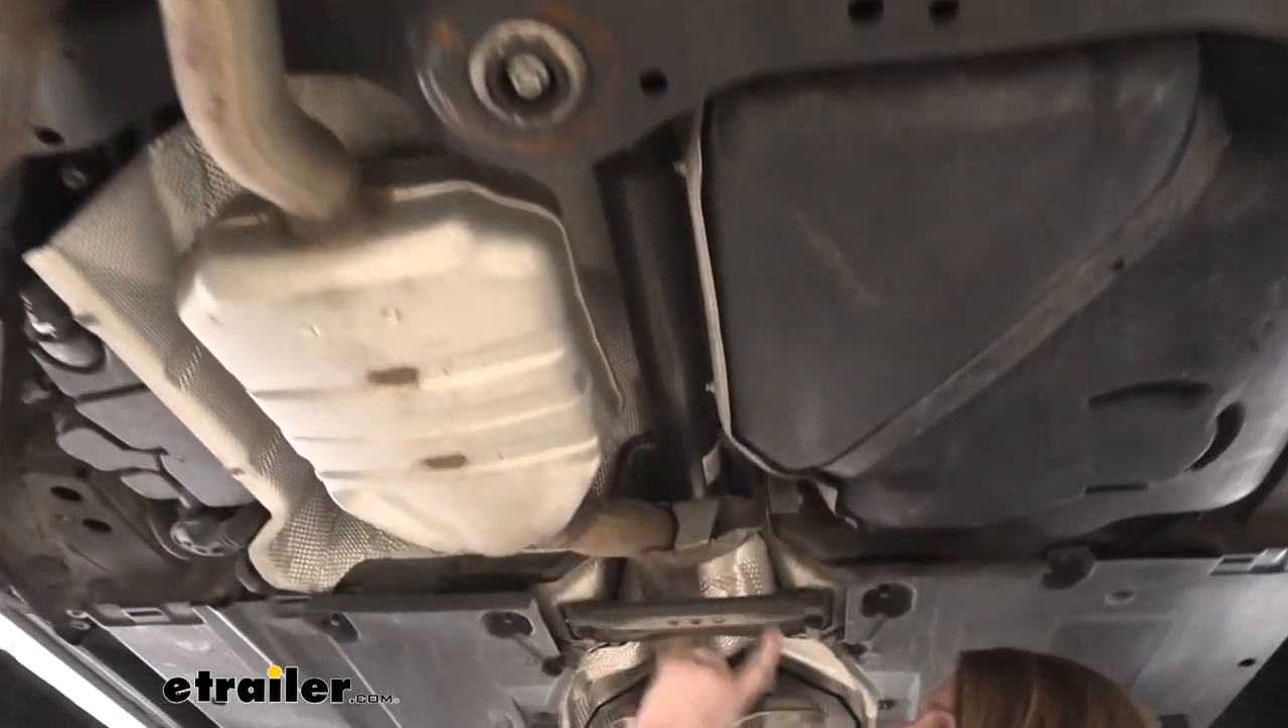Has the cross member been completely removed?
No.